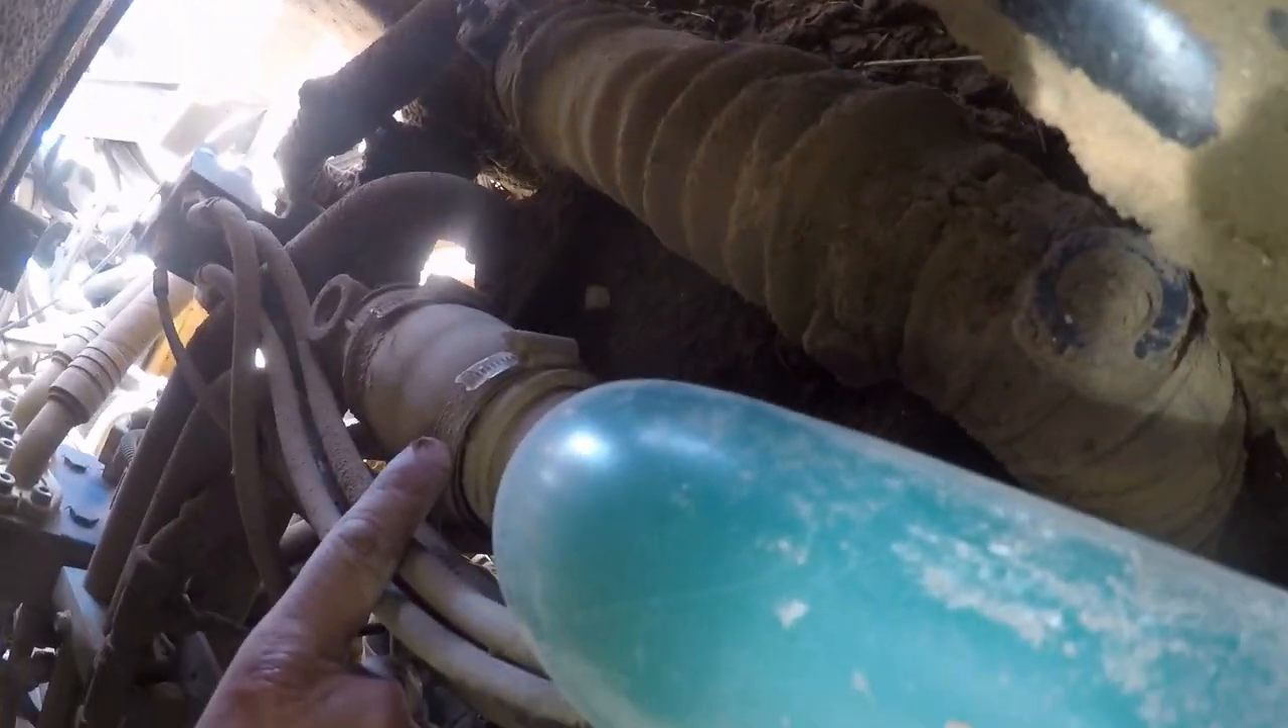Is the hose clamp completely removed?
No.